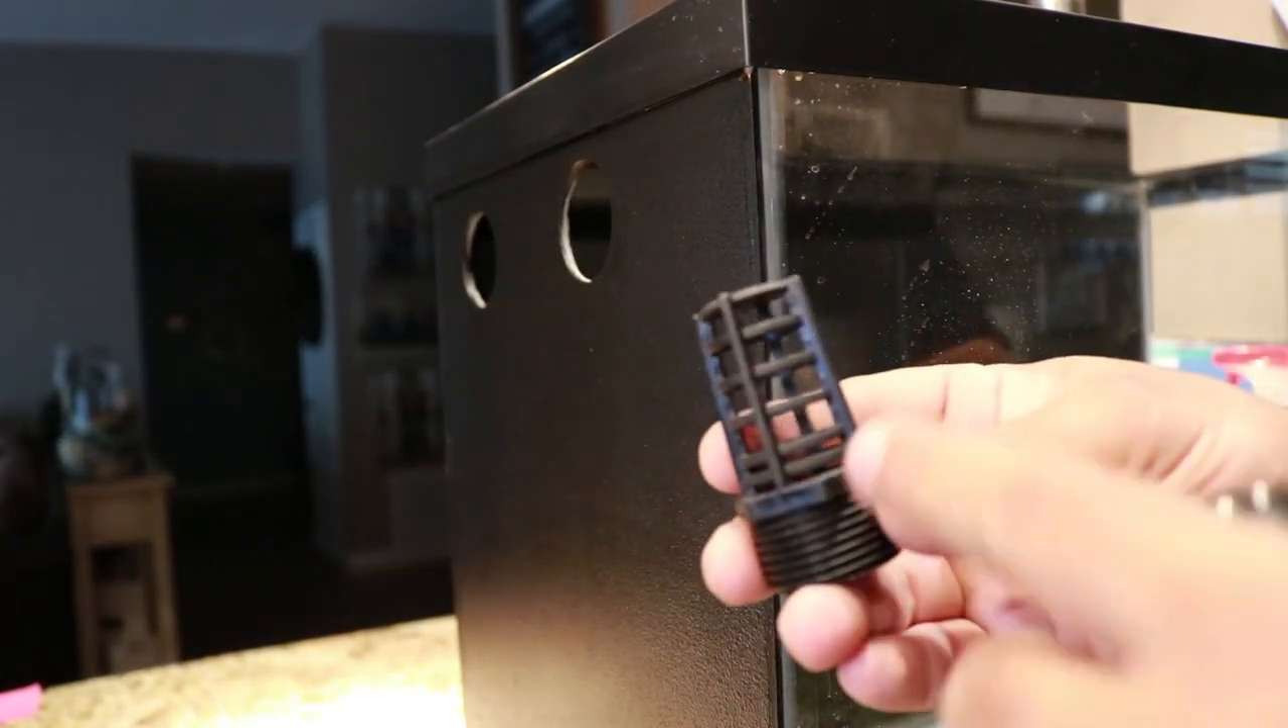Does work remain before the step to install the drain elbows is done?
Yes.